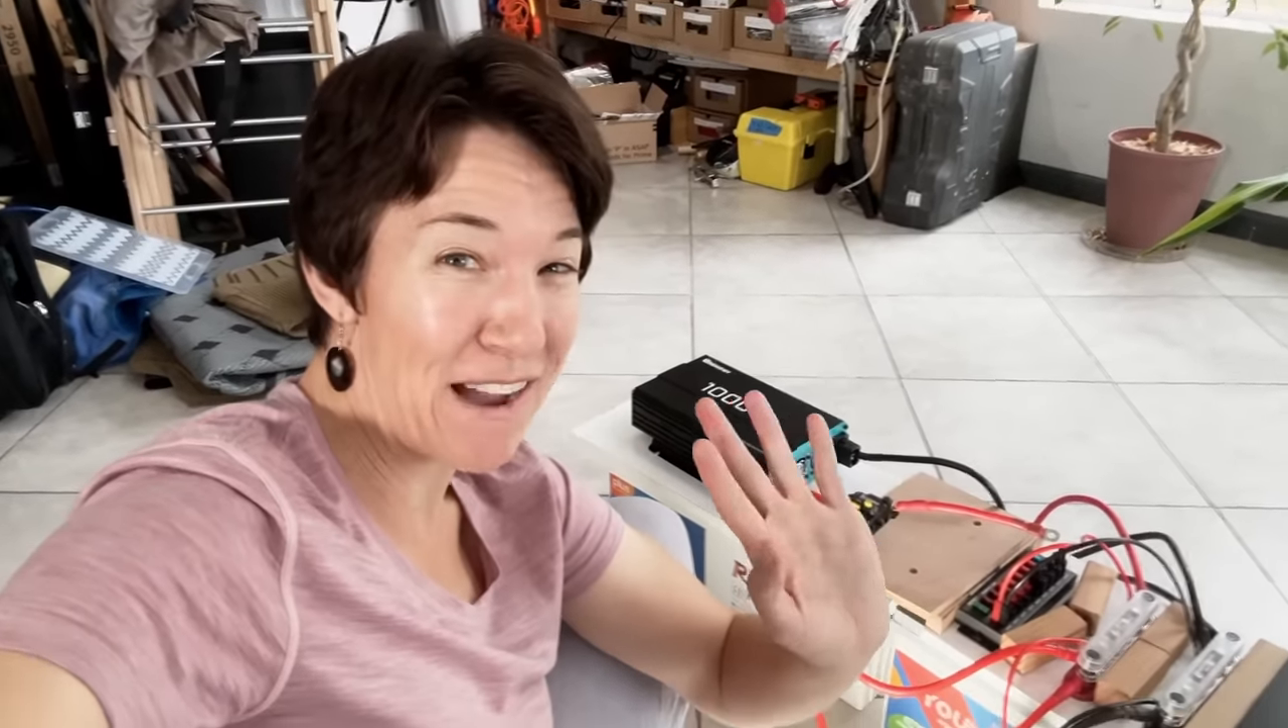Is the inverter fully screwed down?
No.